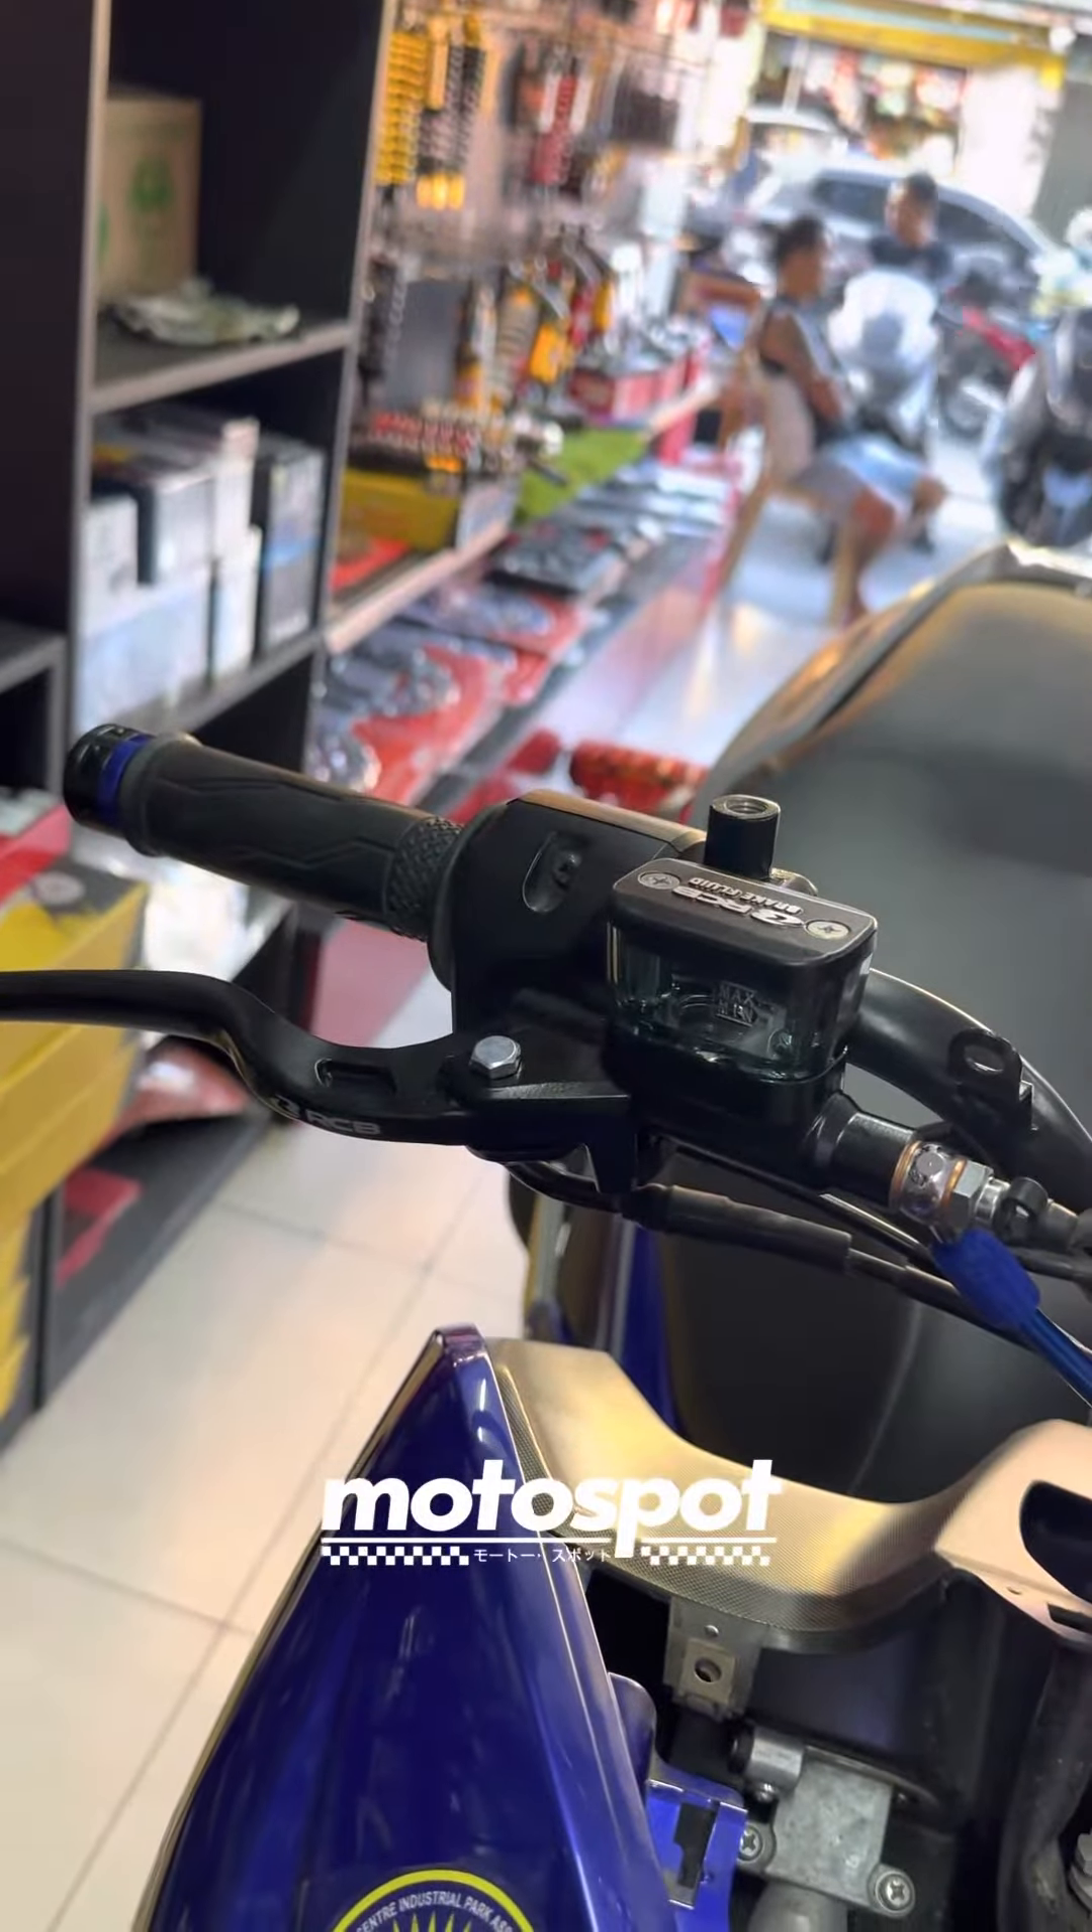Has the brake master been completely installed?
Yes.